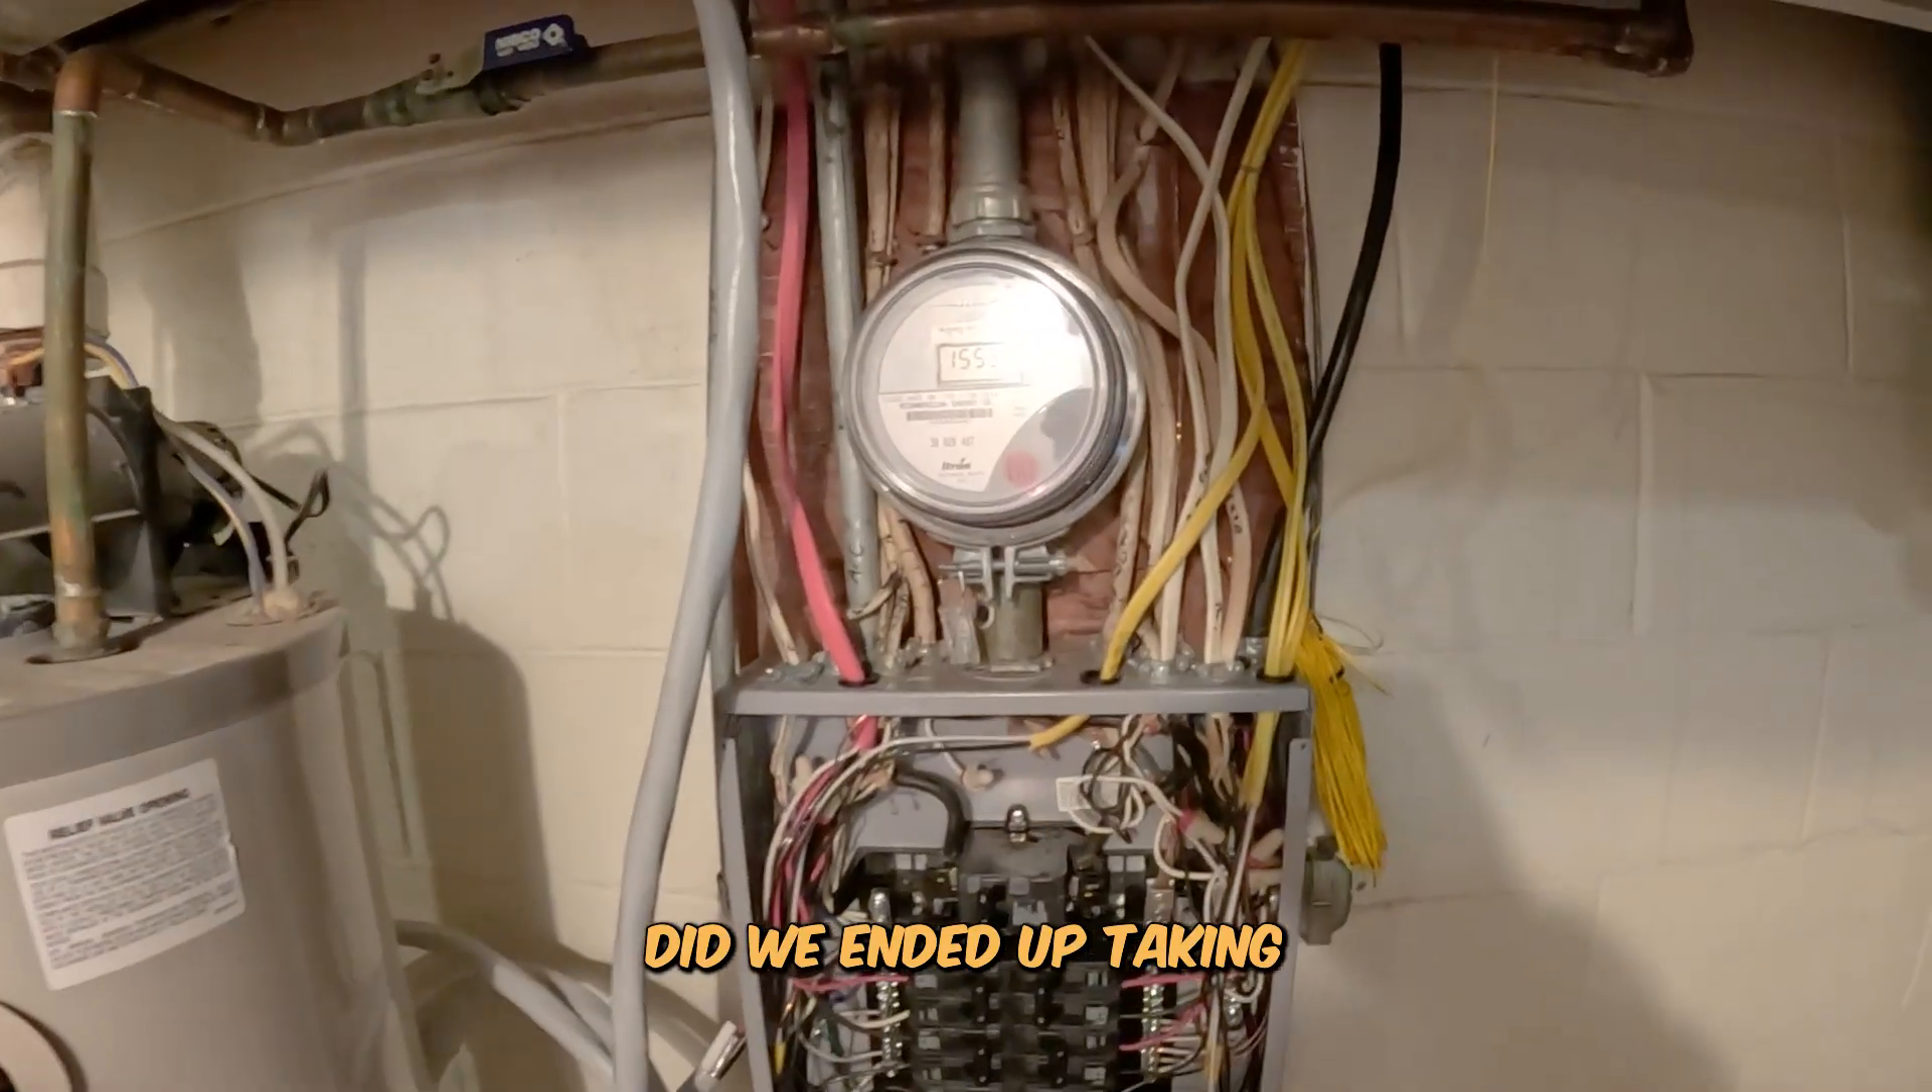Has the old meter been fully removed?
No.